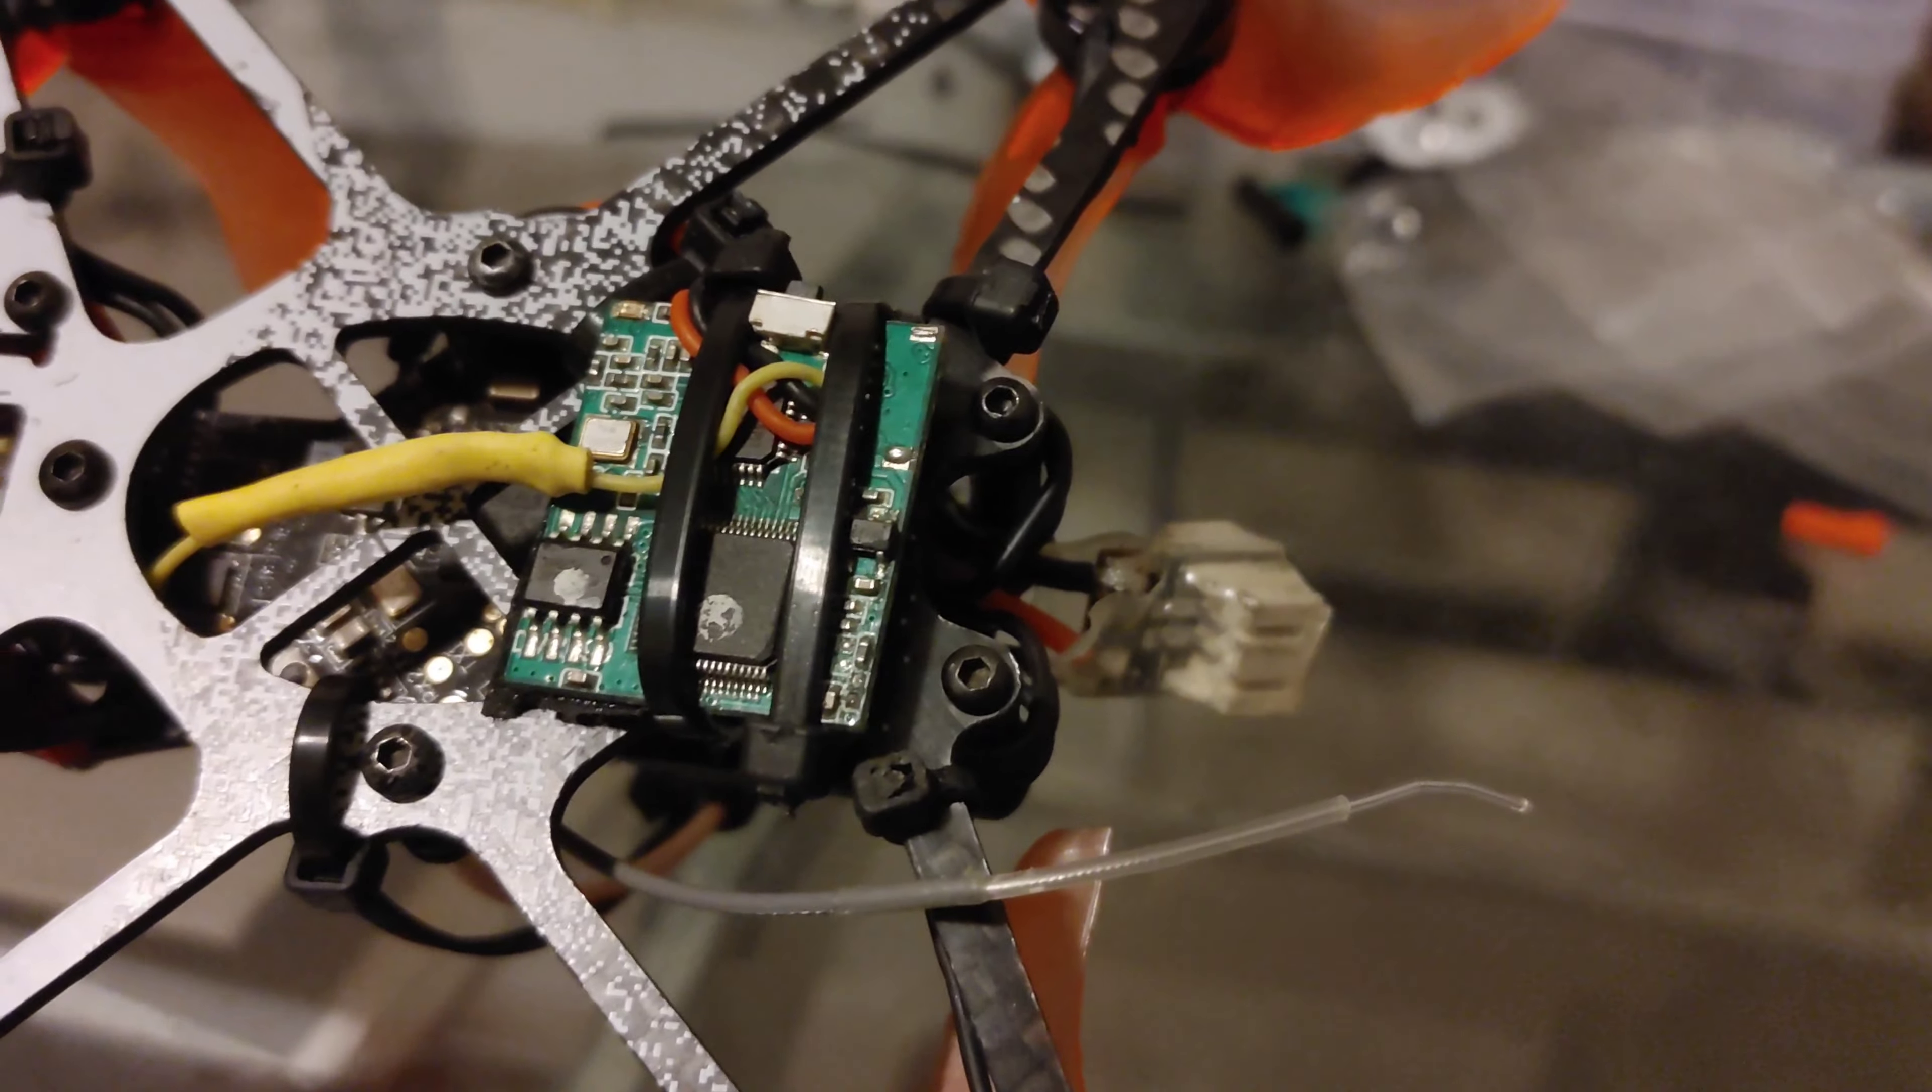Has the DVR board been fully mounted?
Yes.